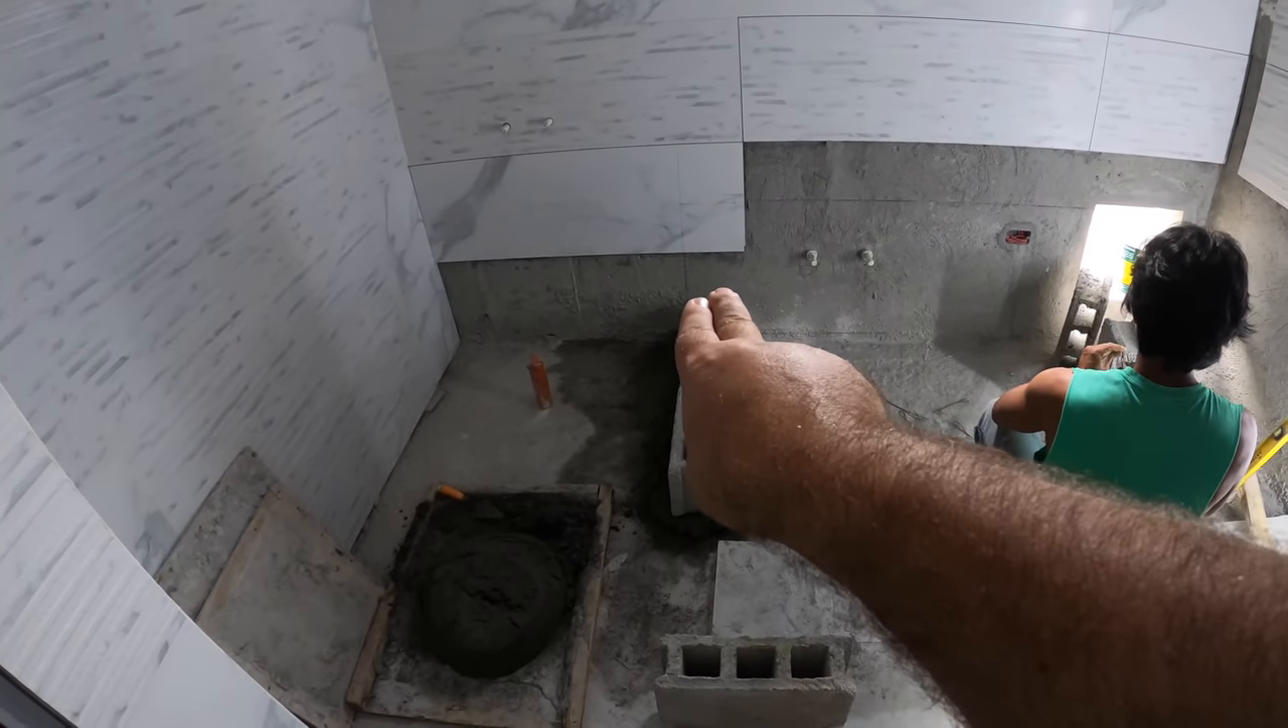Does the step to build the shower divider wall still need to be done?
Yes.